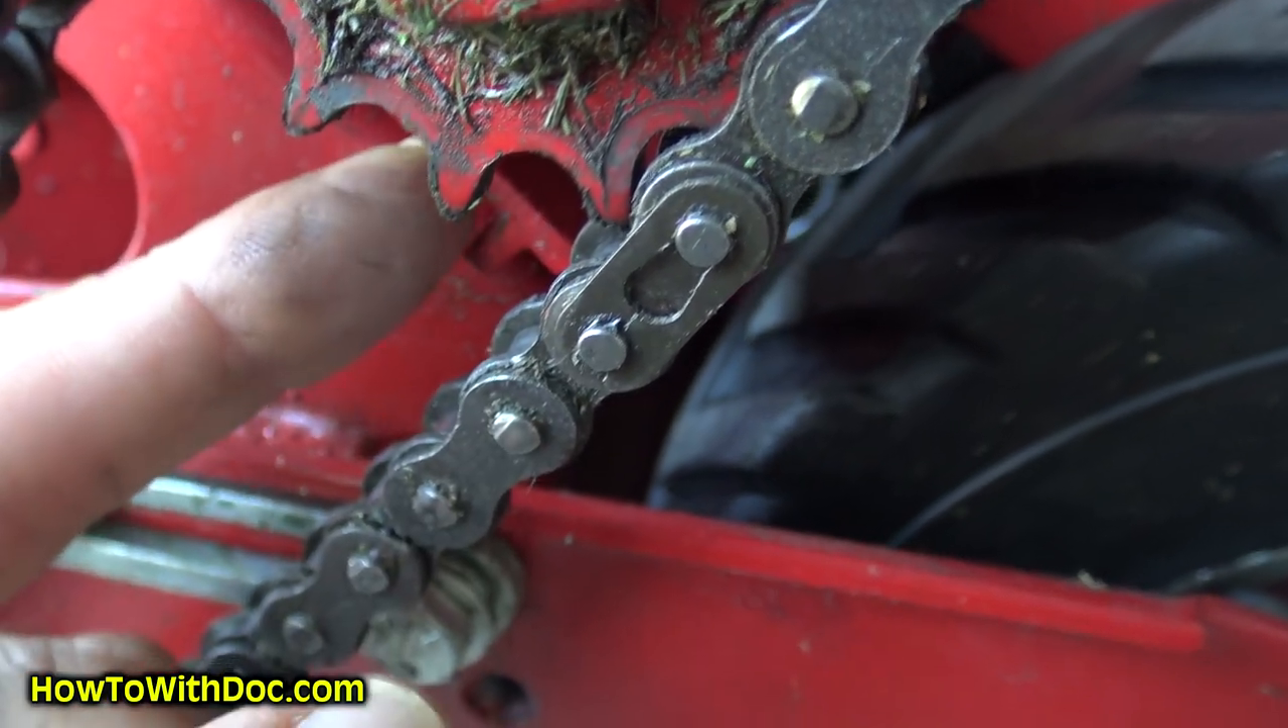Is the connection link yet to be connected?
No.